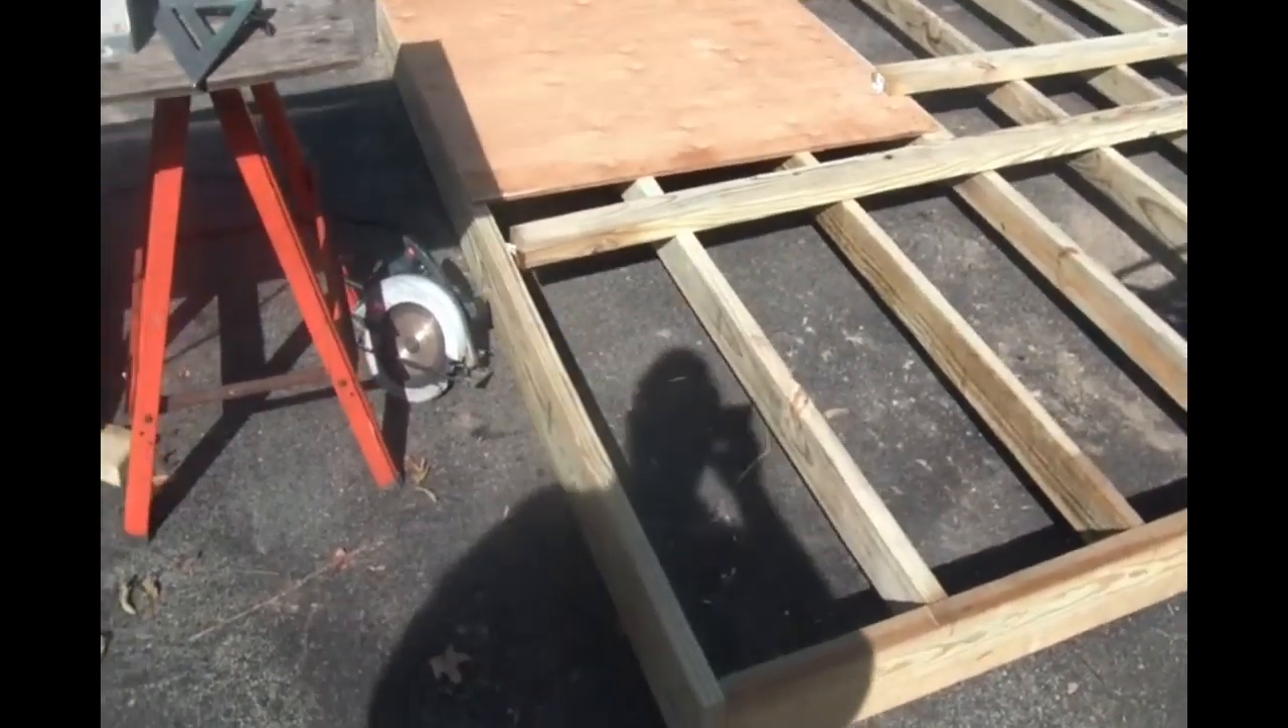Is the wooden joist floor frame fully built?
Yes.